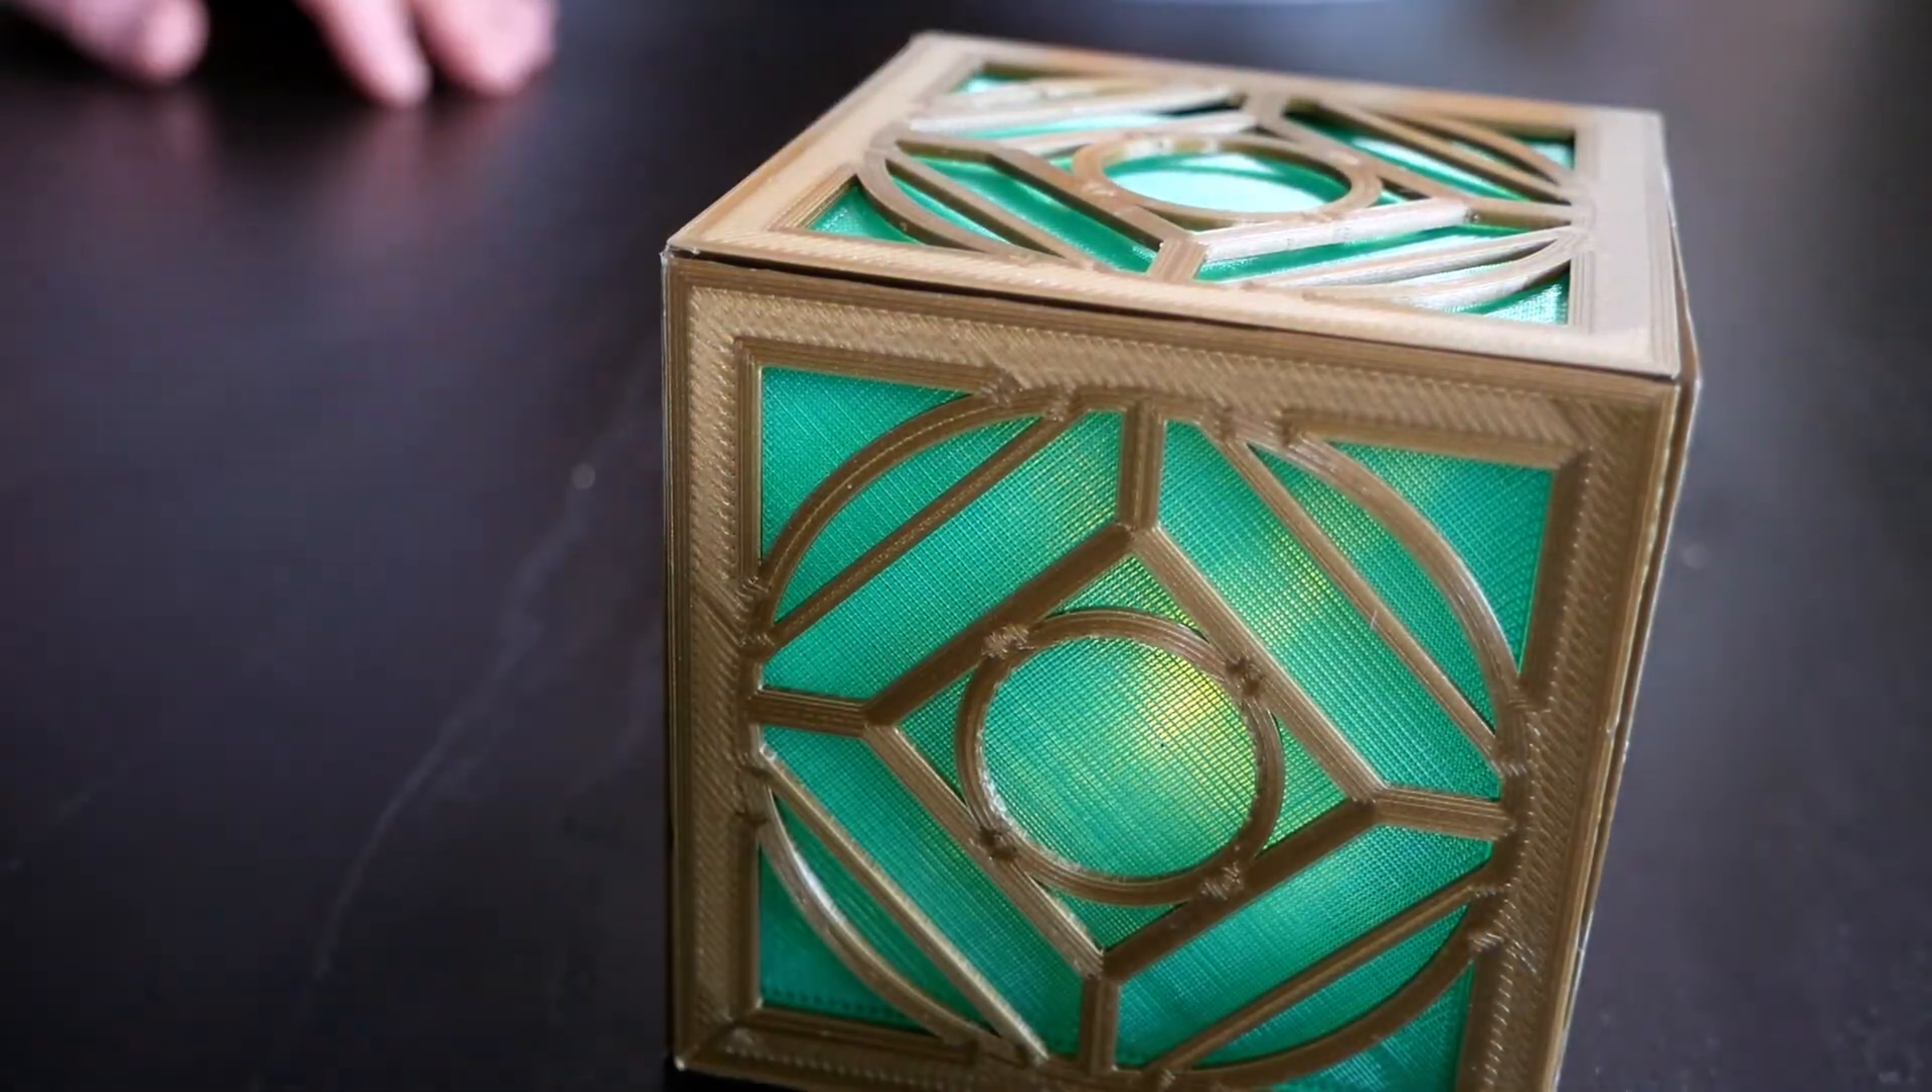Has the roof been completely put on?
Yes.